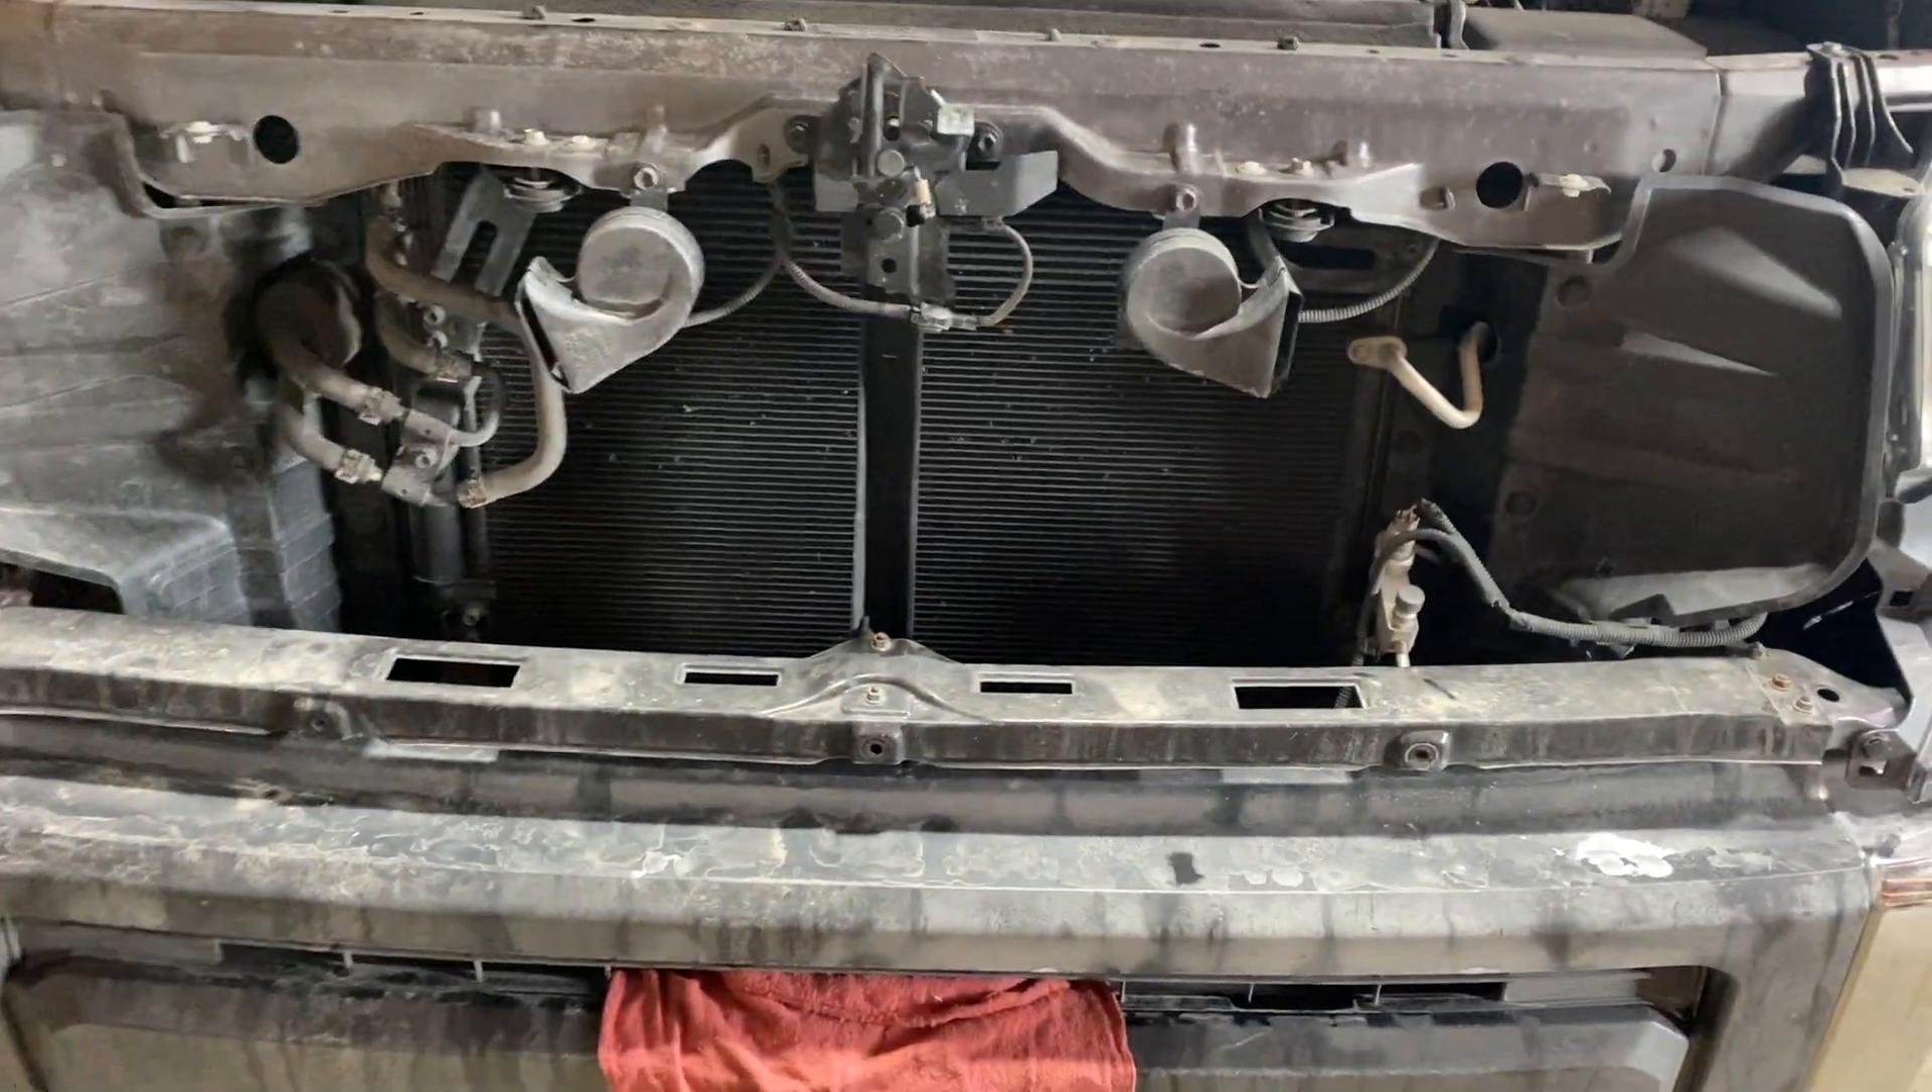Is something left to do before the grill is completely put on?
Yes.